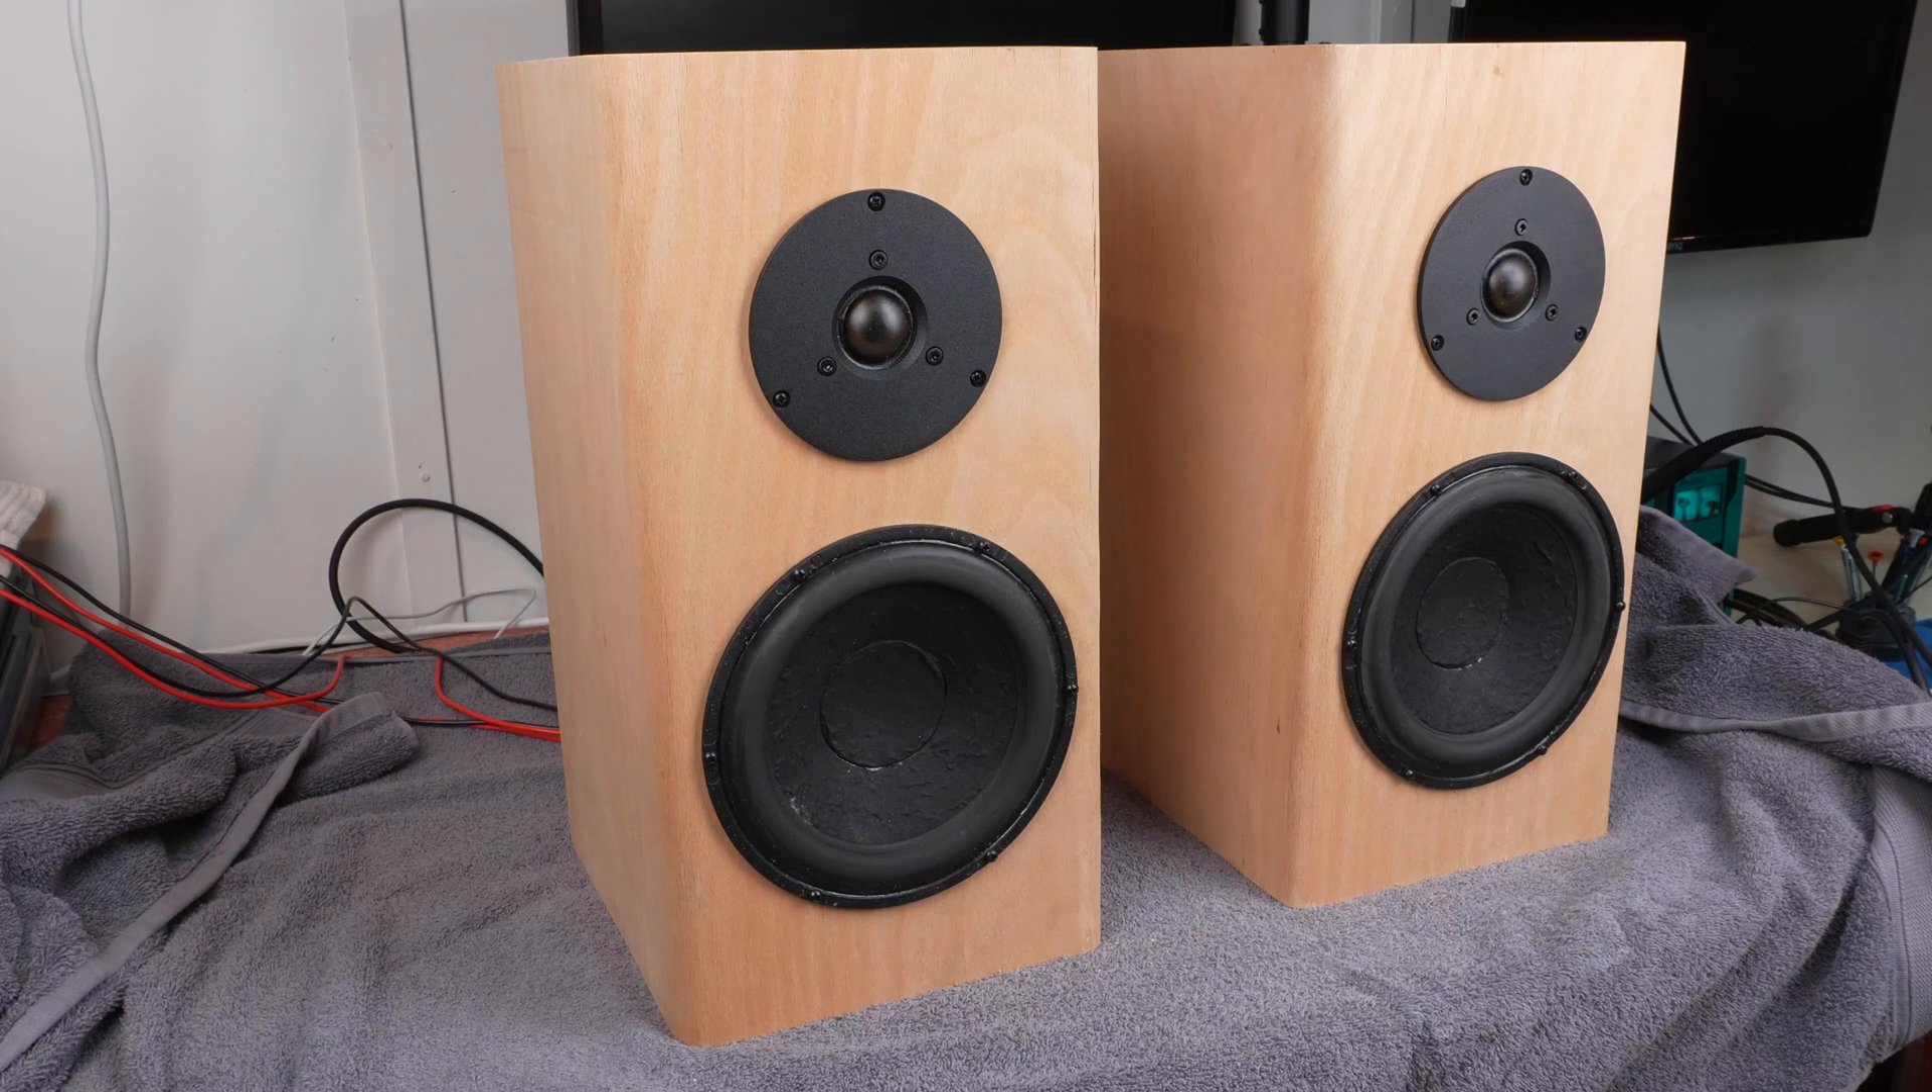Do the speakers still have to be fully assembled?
No.